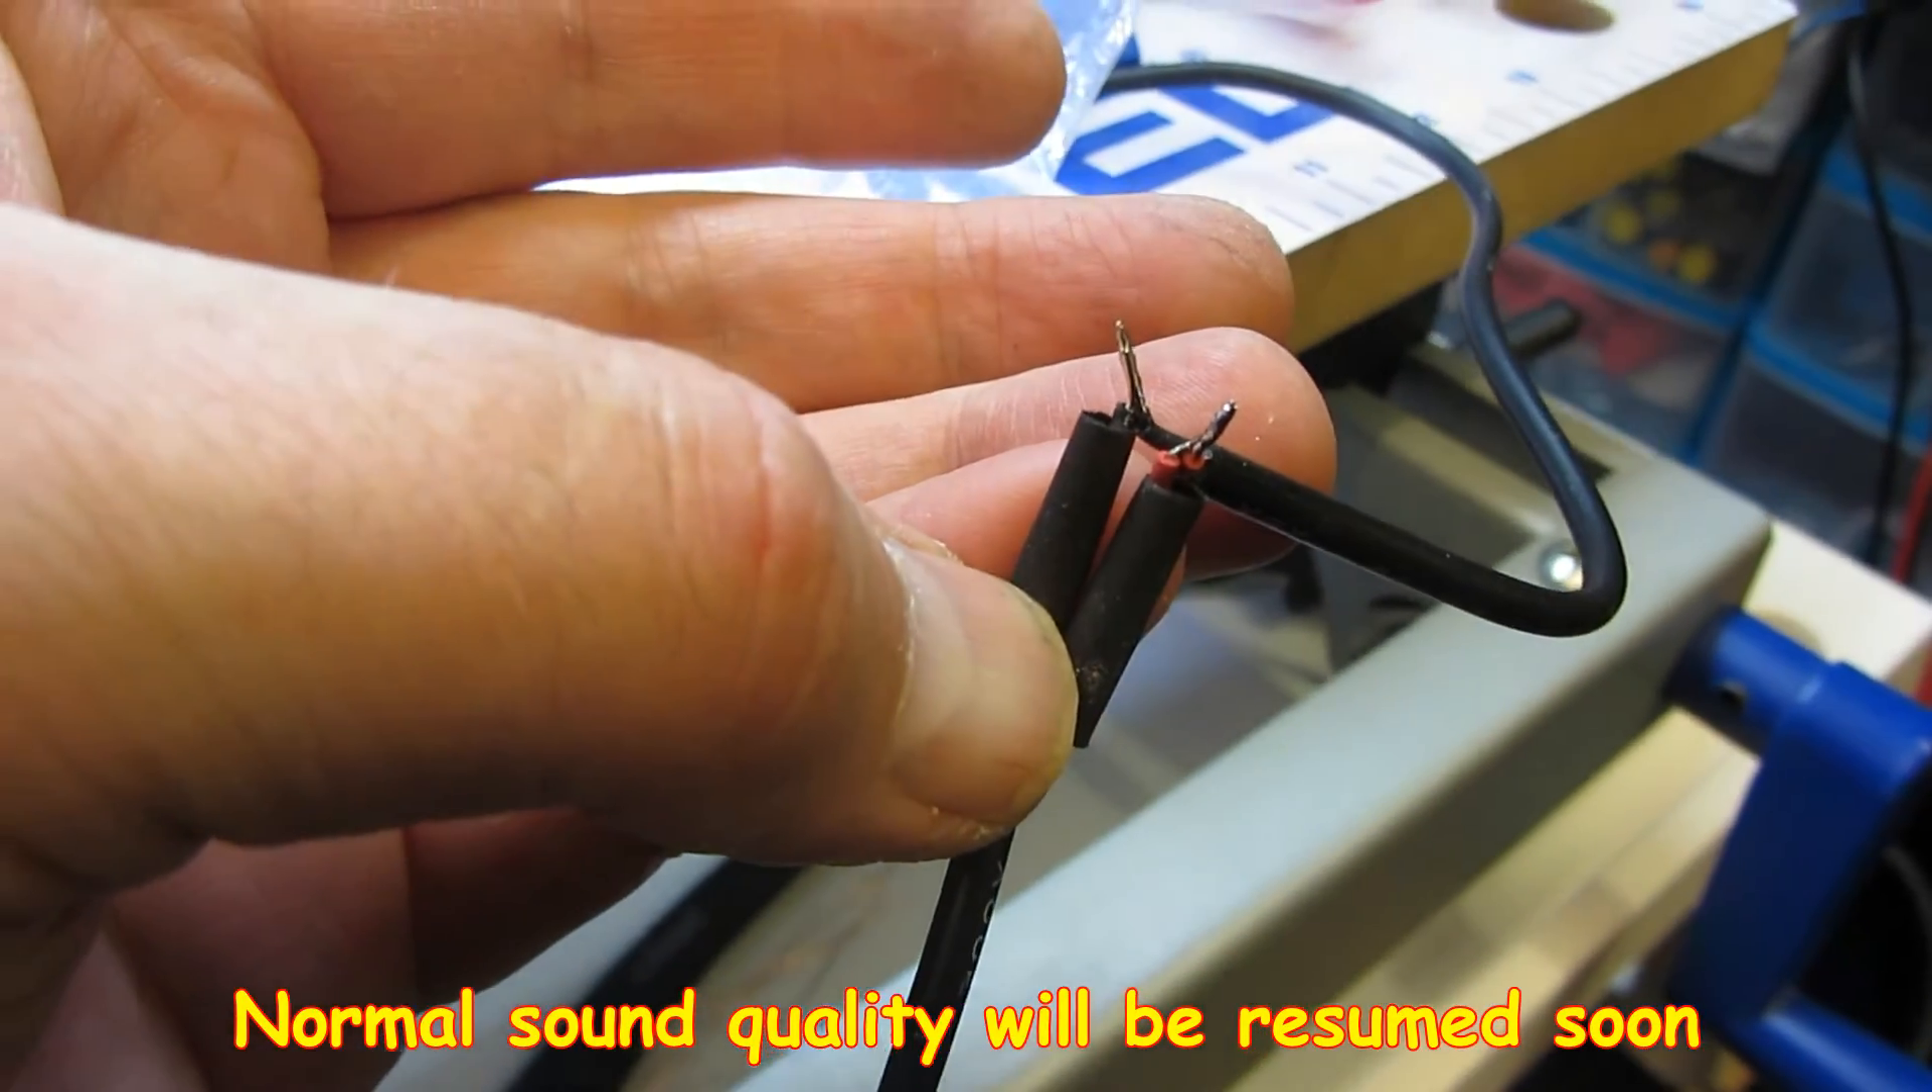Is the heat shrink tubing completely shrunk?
No.